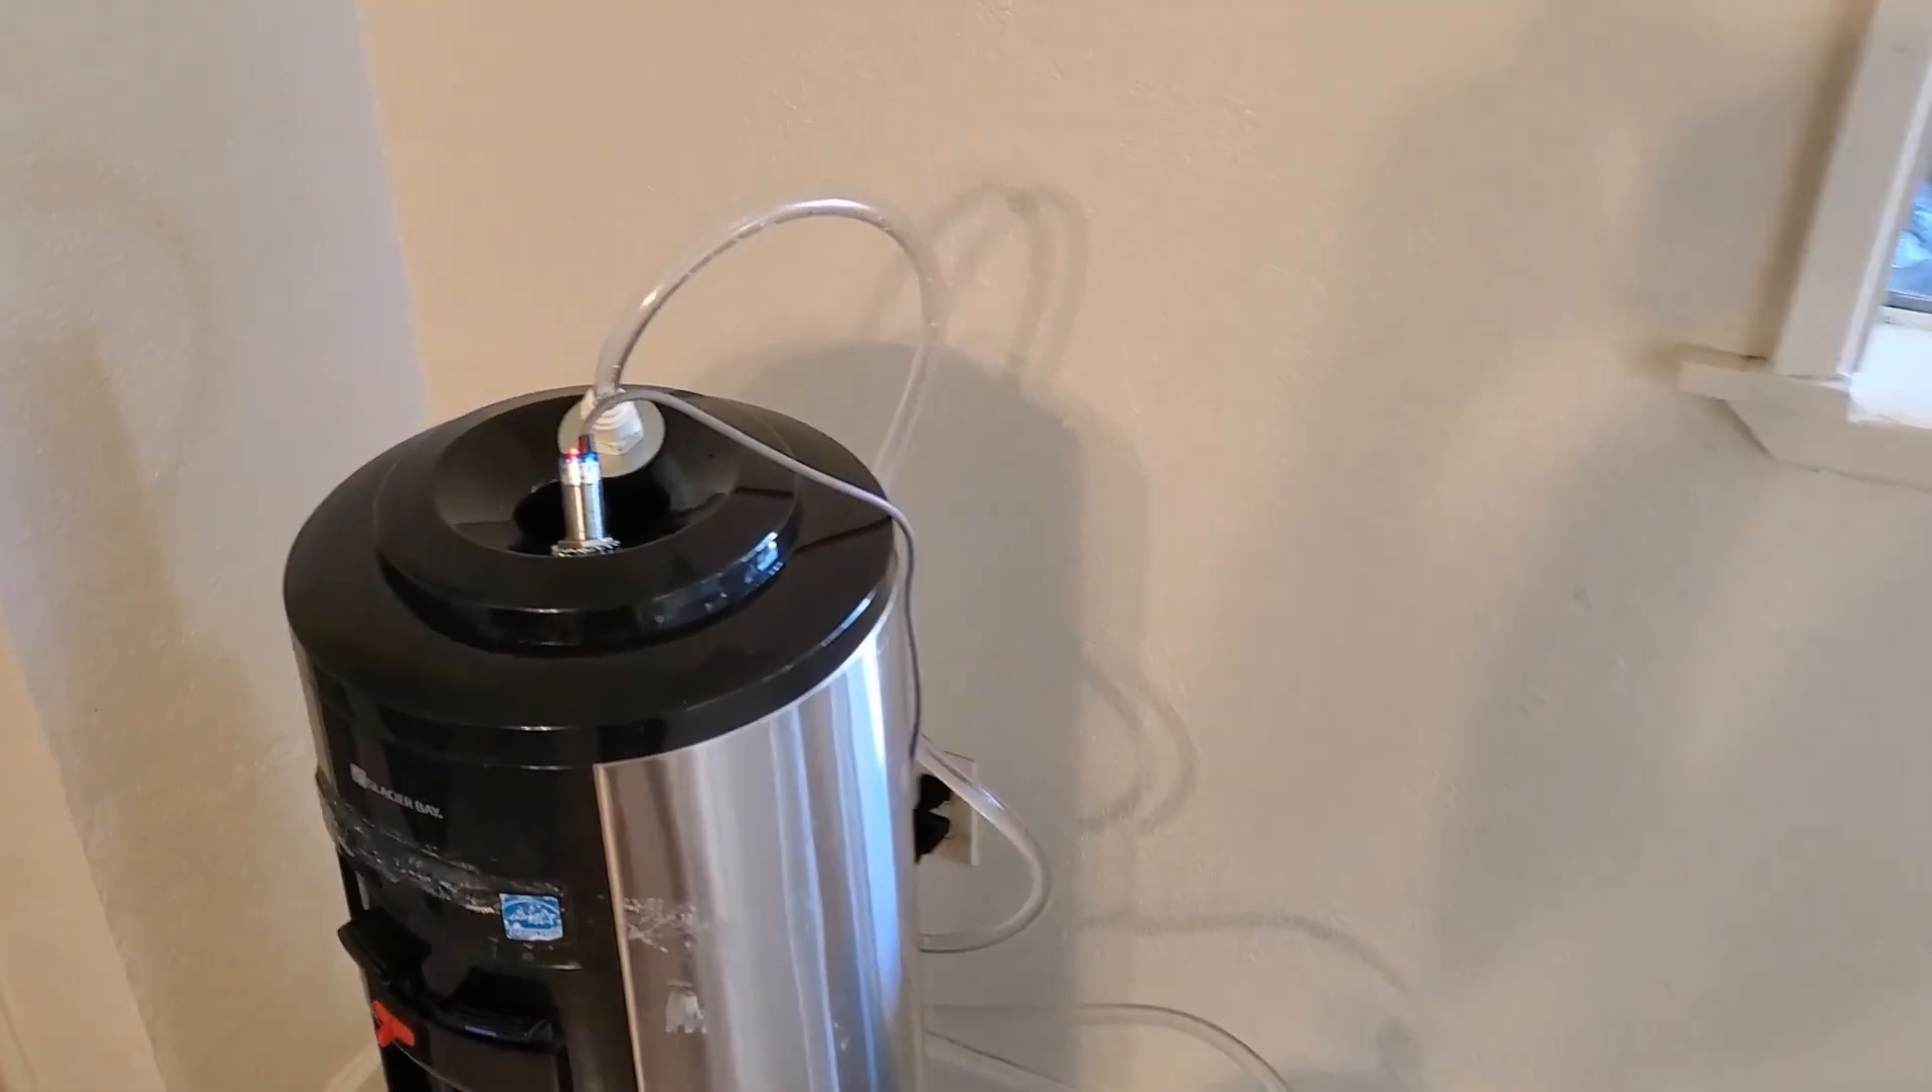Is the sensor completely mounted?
Yes.